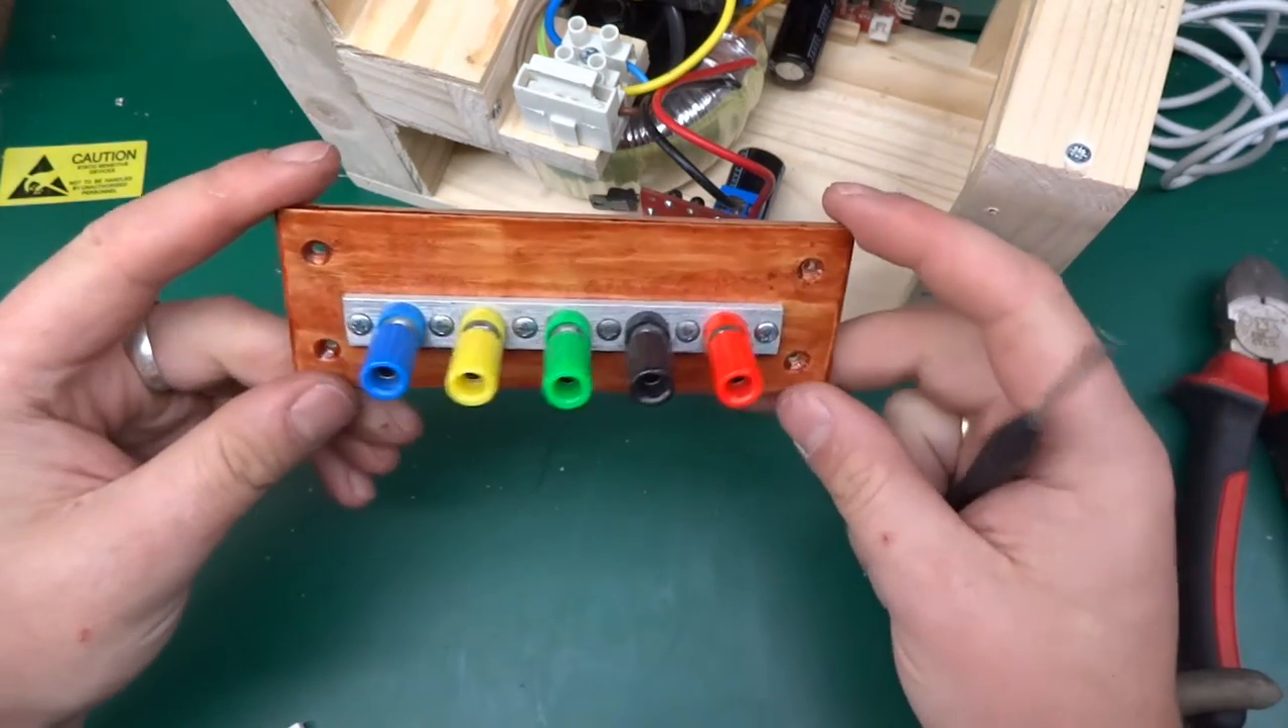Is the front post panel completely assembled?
Yes.